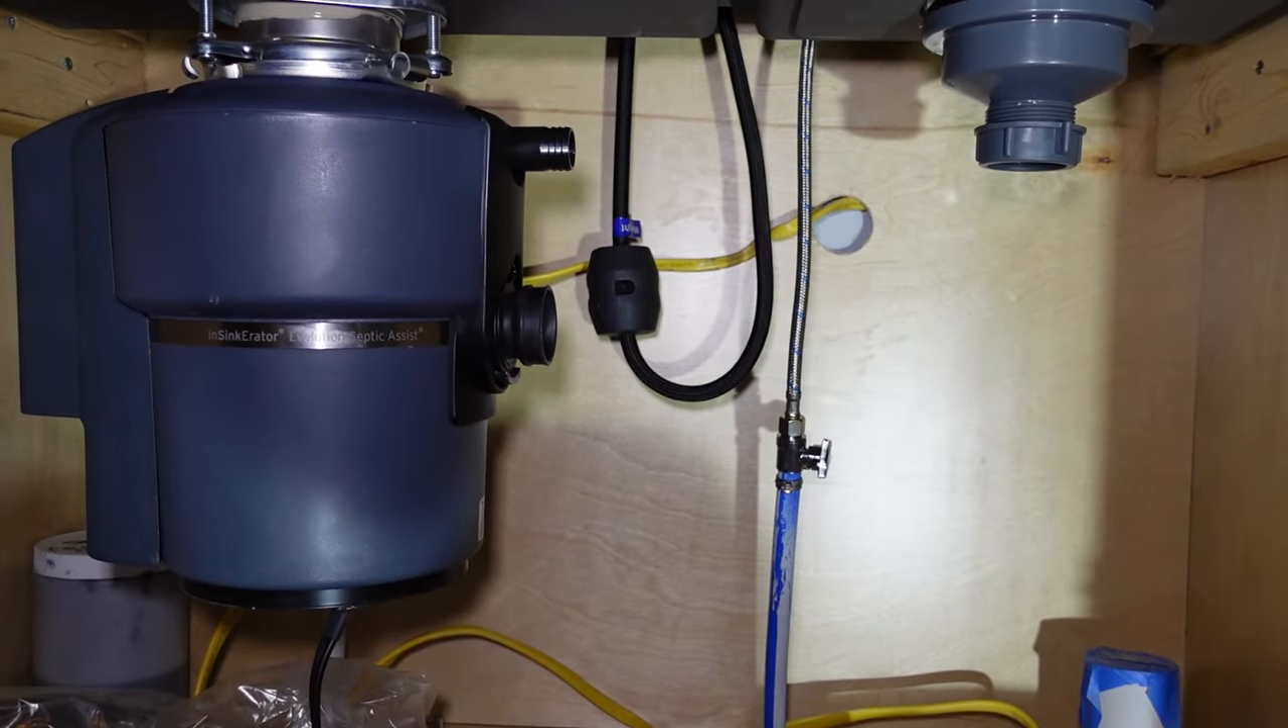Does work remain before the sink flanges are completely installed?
No.